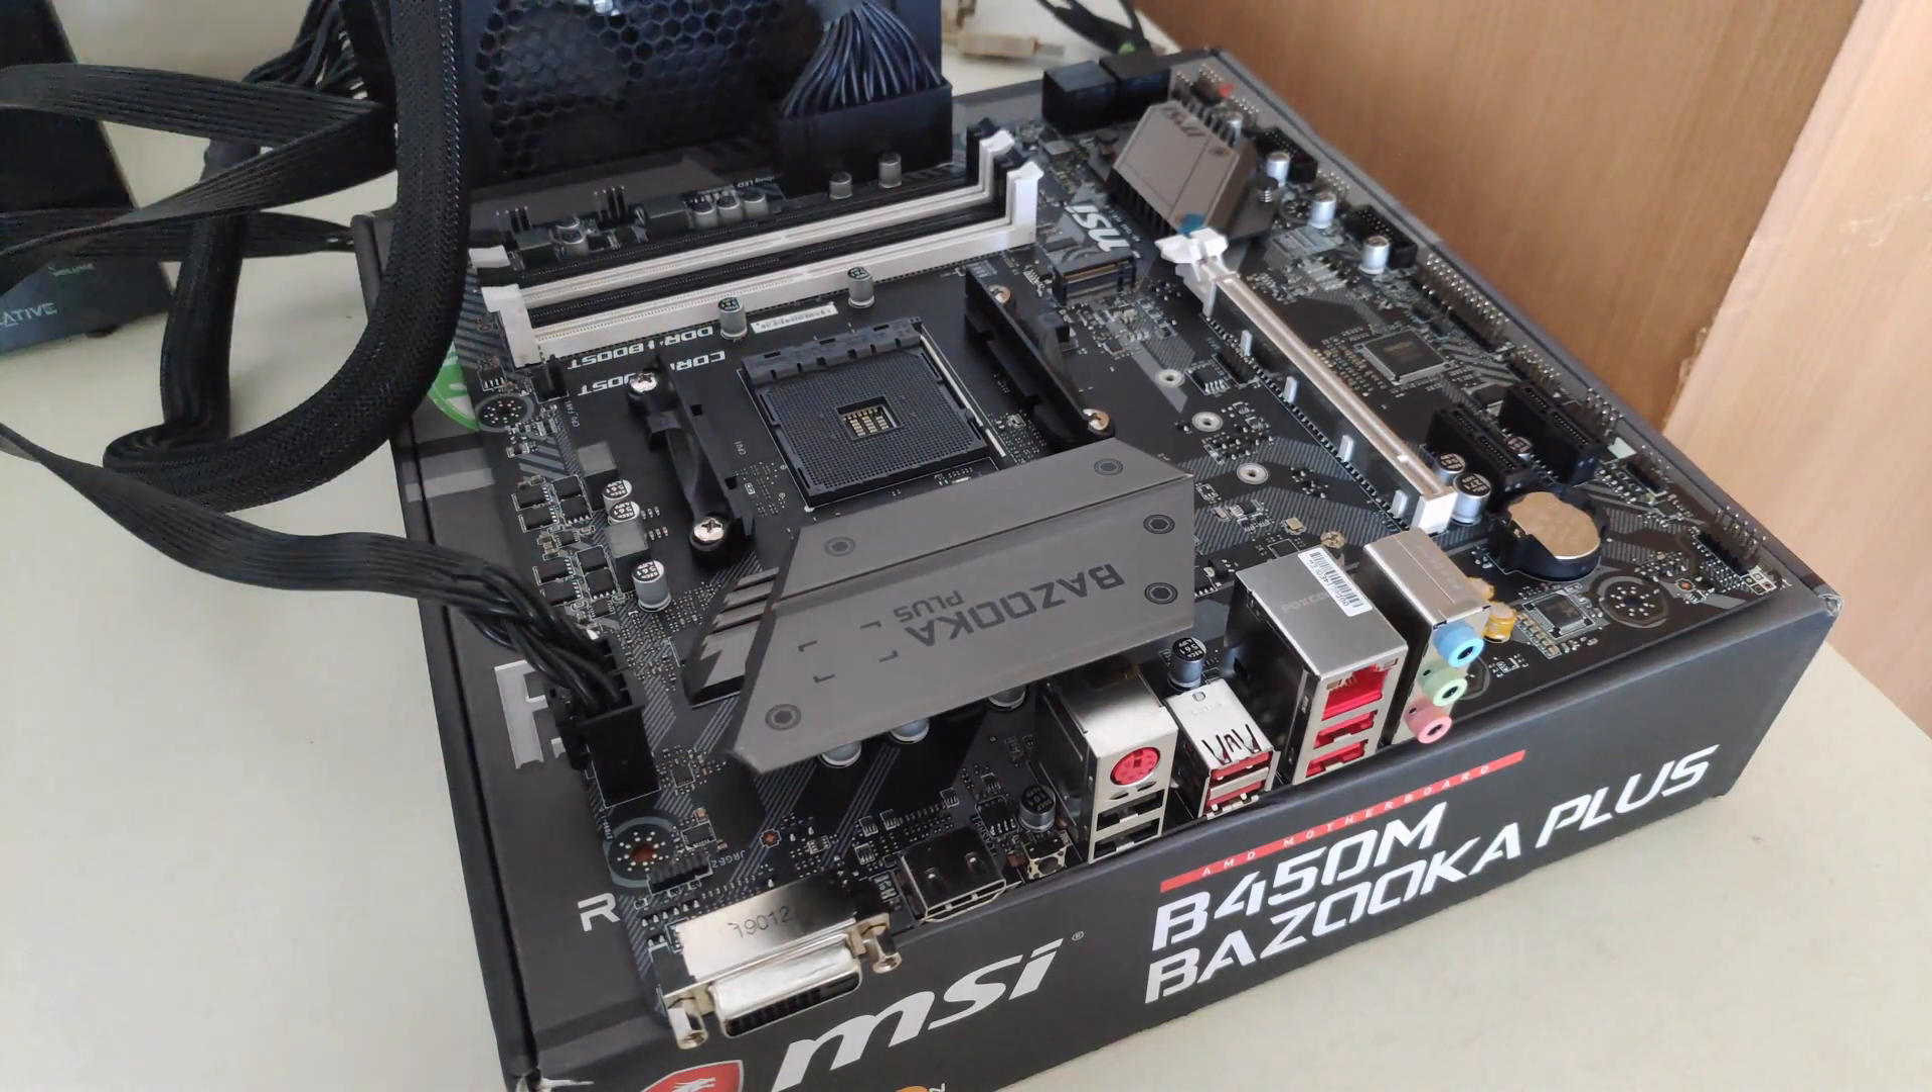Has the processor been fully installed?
No.